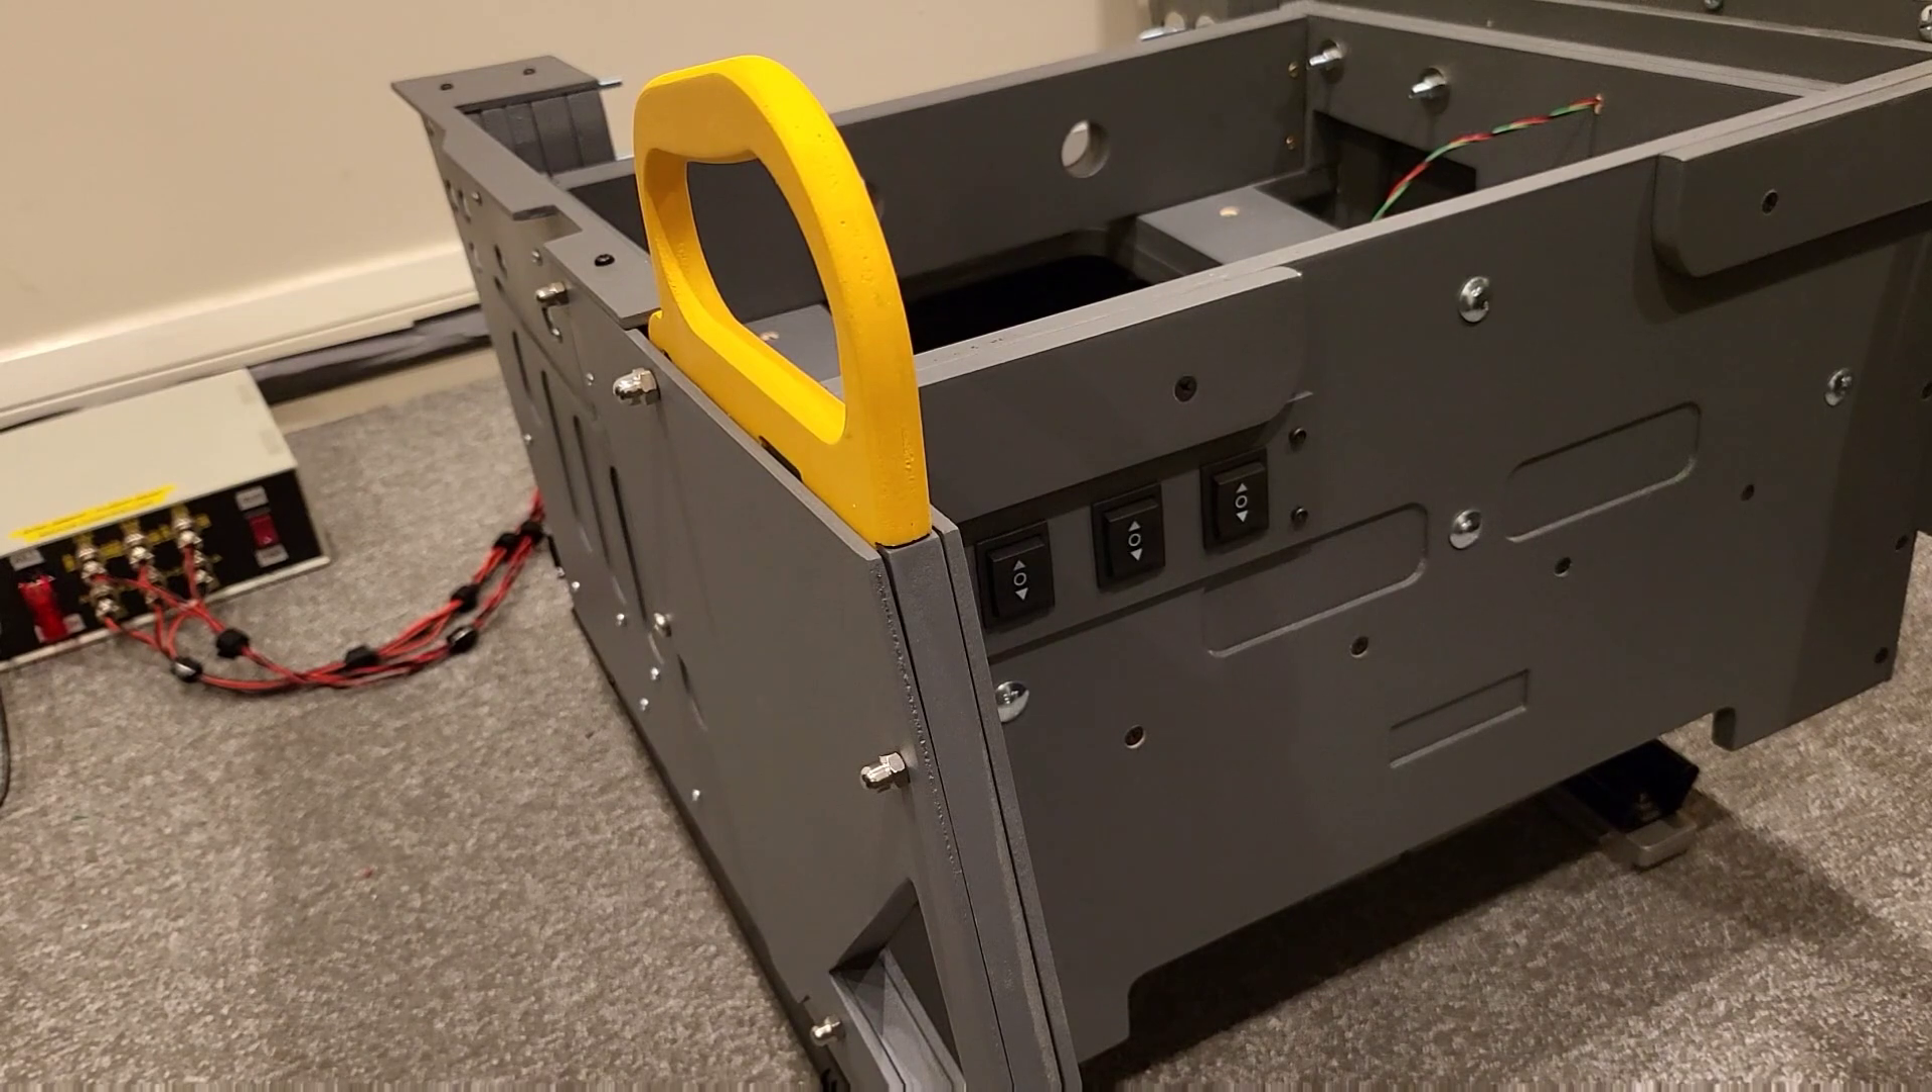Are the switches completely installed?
Yes.